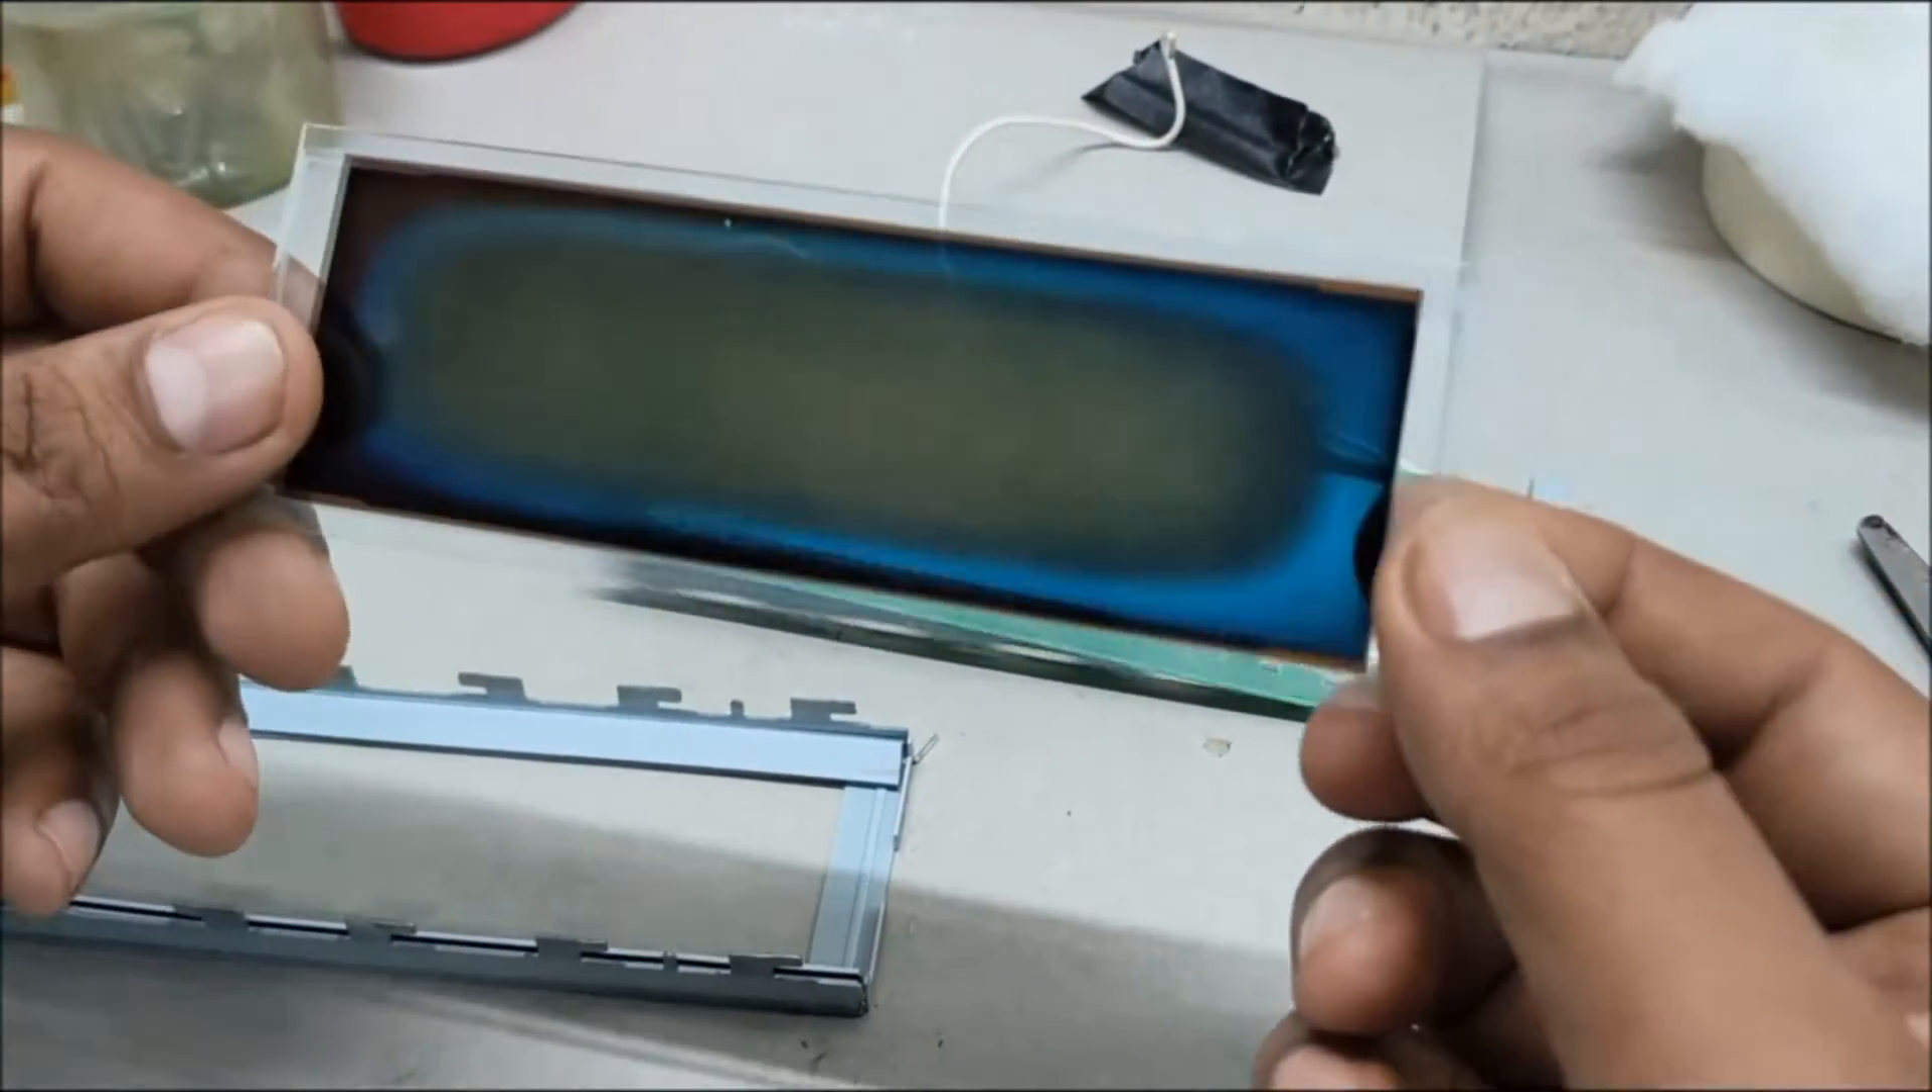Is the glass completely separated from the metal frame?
Yes.